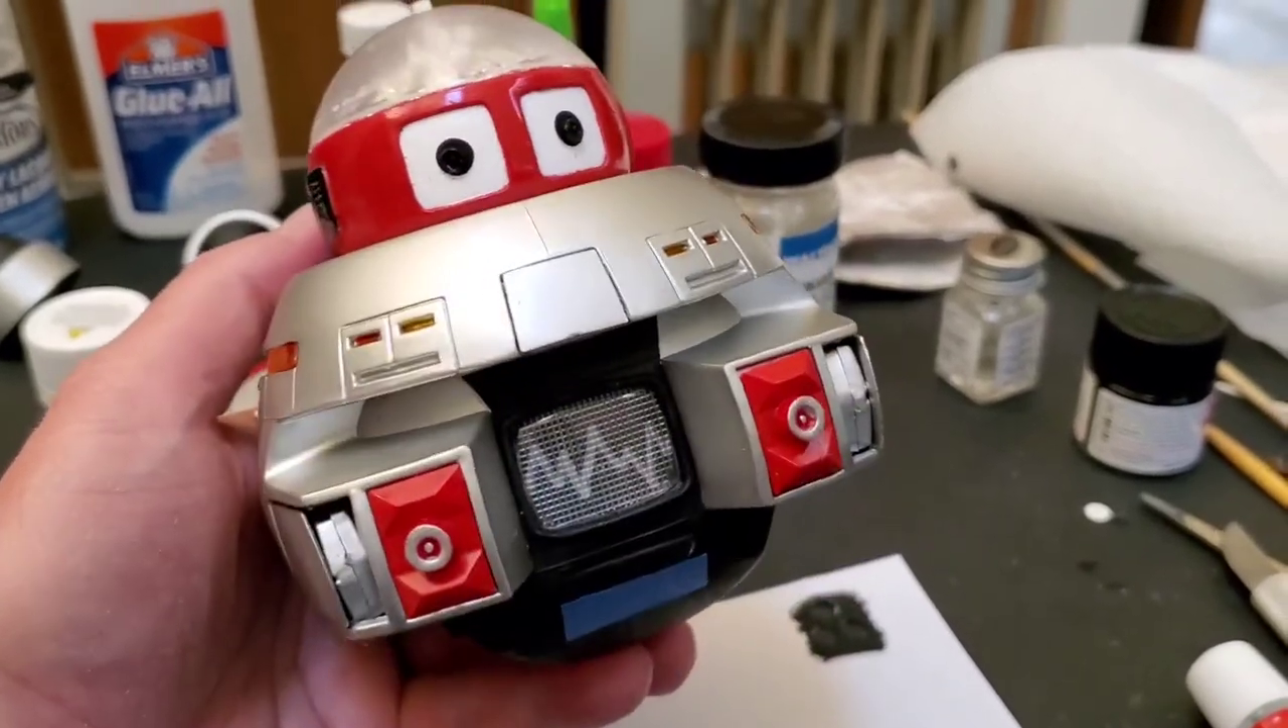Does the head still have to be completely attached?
No.